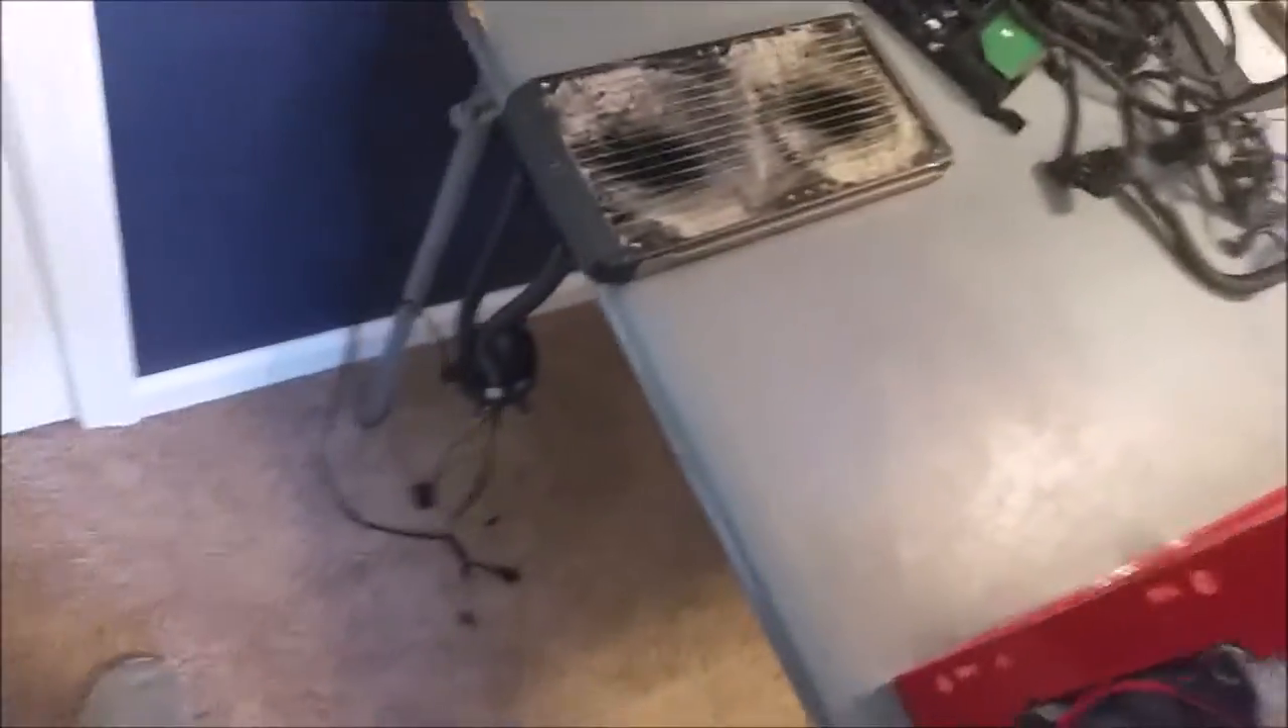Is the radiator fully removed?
Yes.